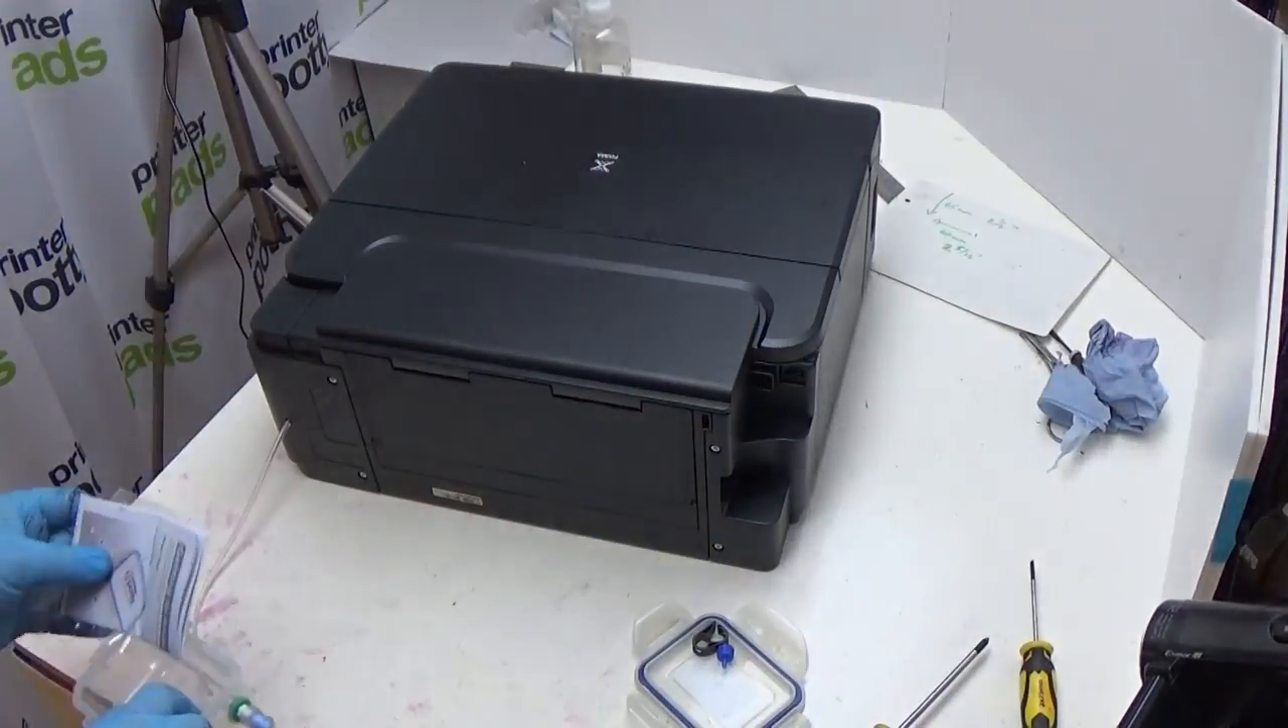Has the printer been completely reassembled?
Yes.